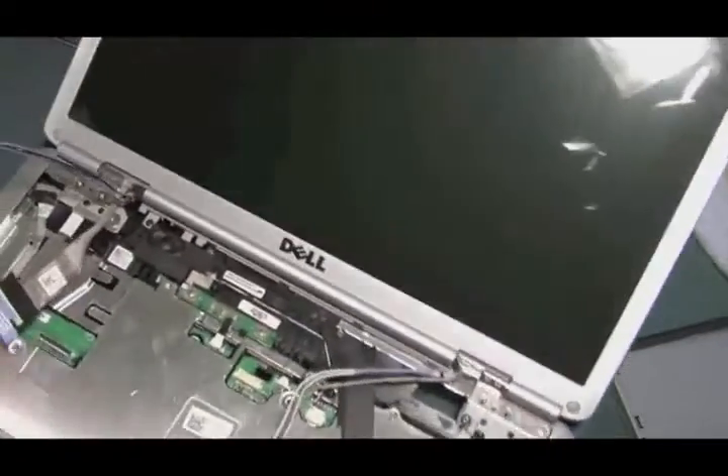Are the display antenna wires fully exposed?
Yes.